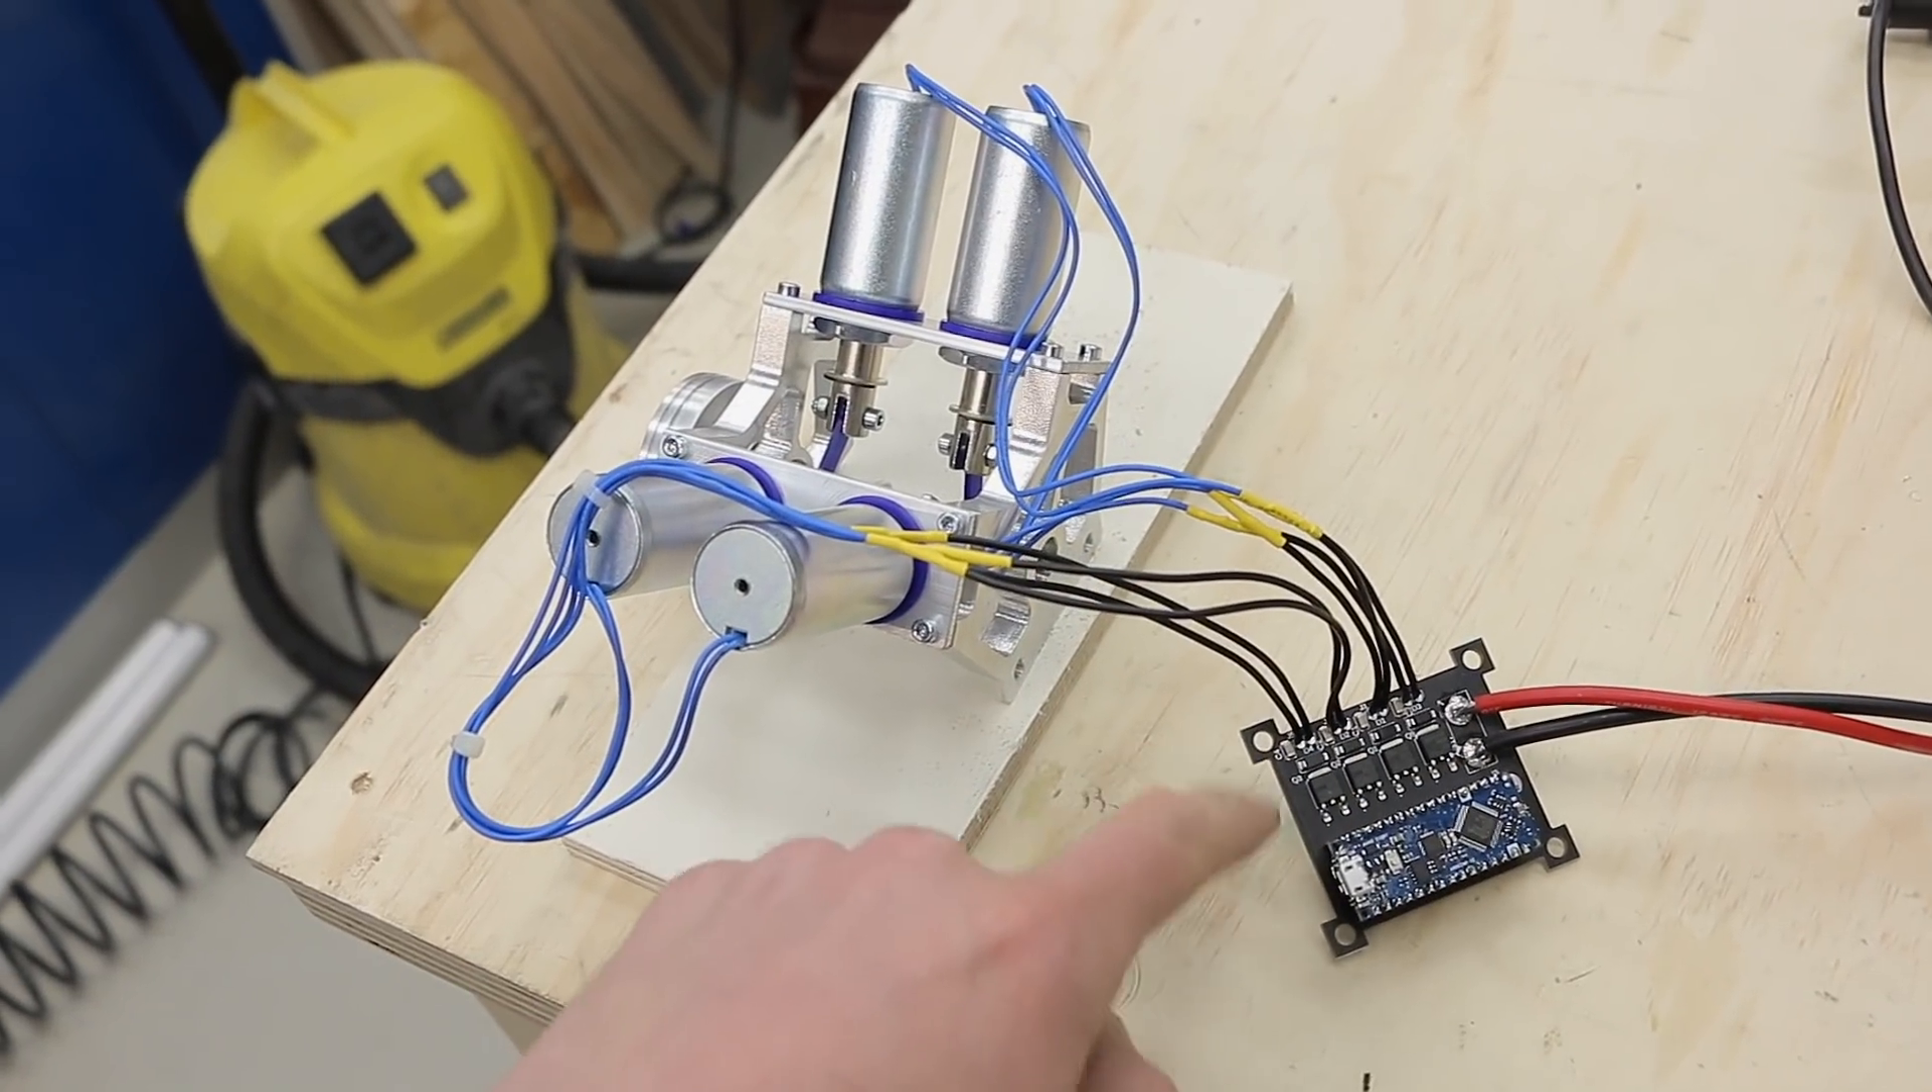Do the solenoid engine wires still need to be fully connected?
No.